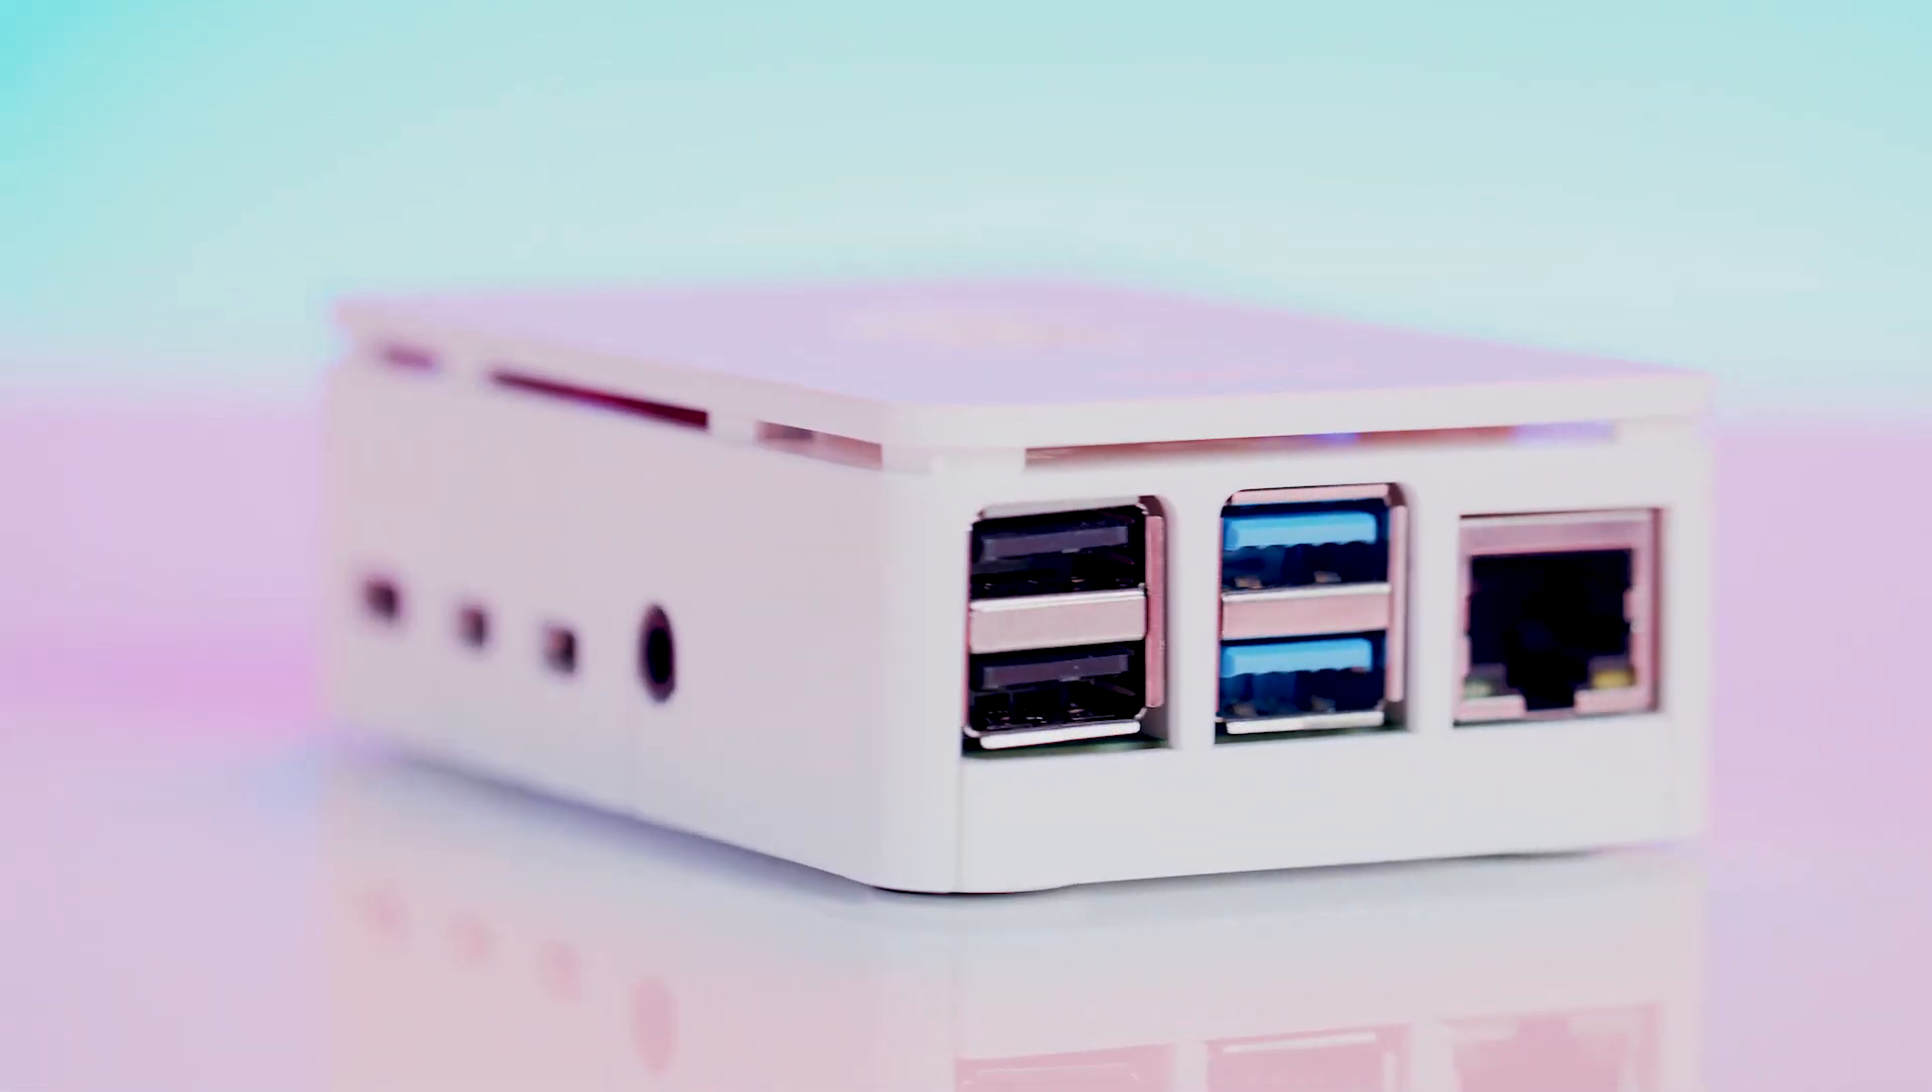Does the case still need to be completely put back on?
No.